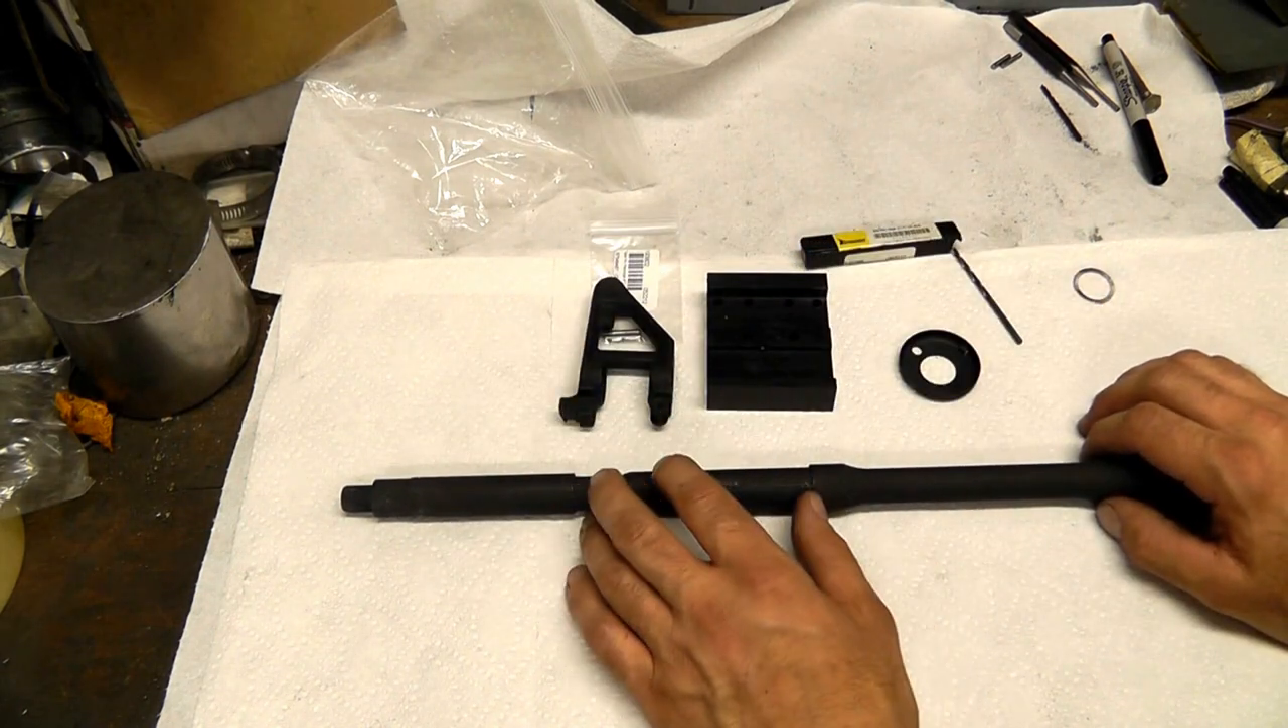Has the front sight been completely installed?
No.